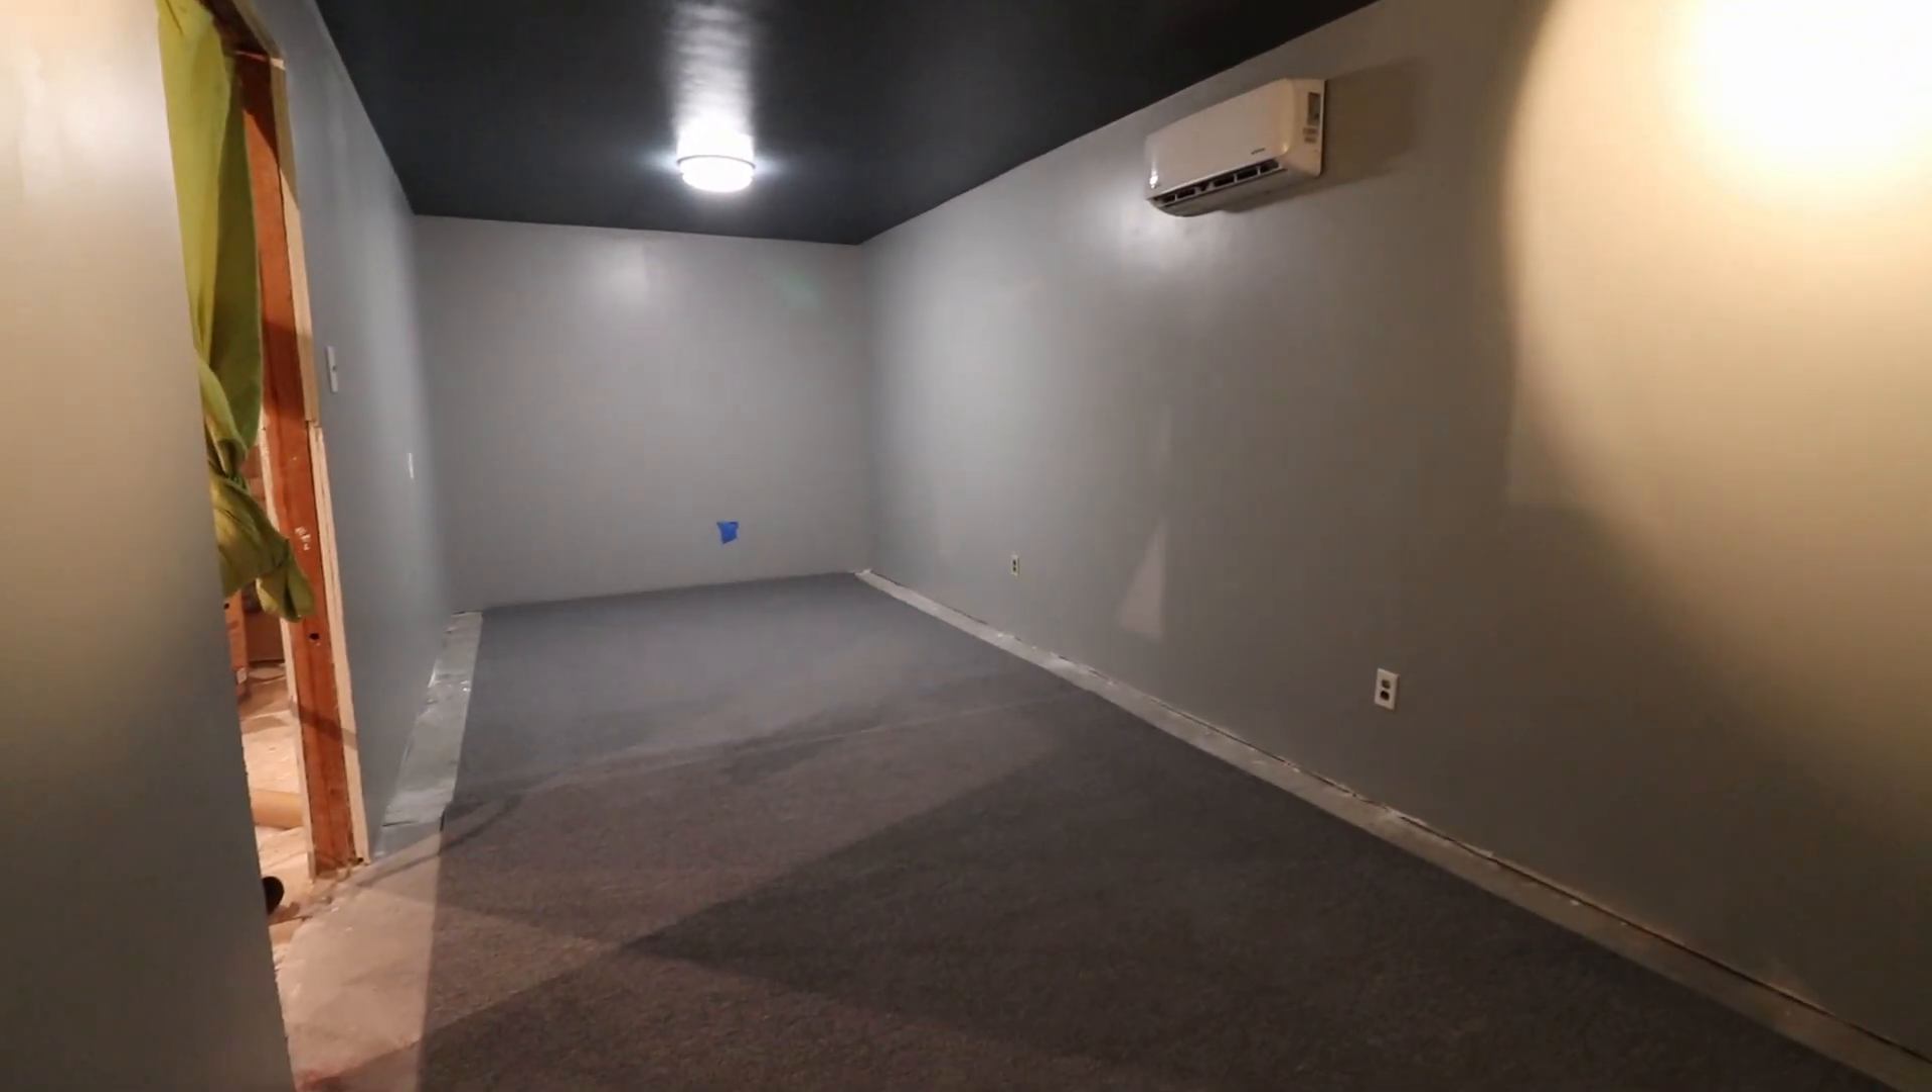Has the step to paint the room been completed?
Yes.